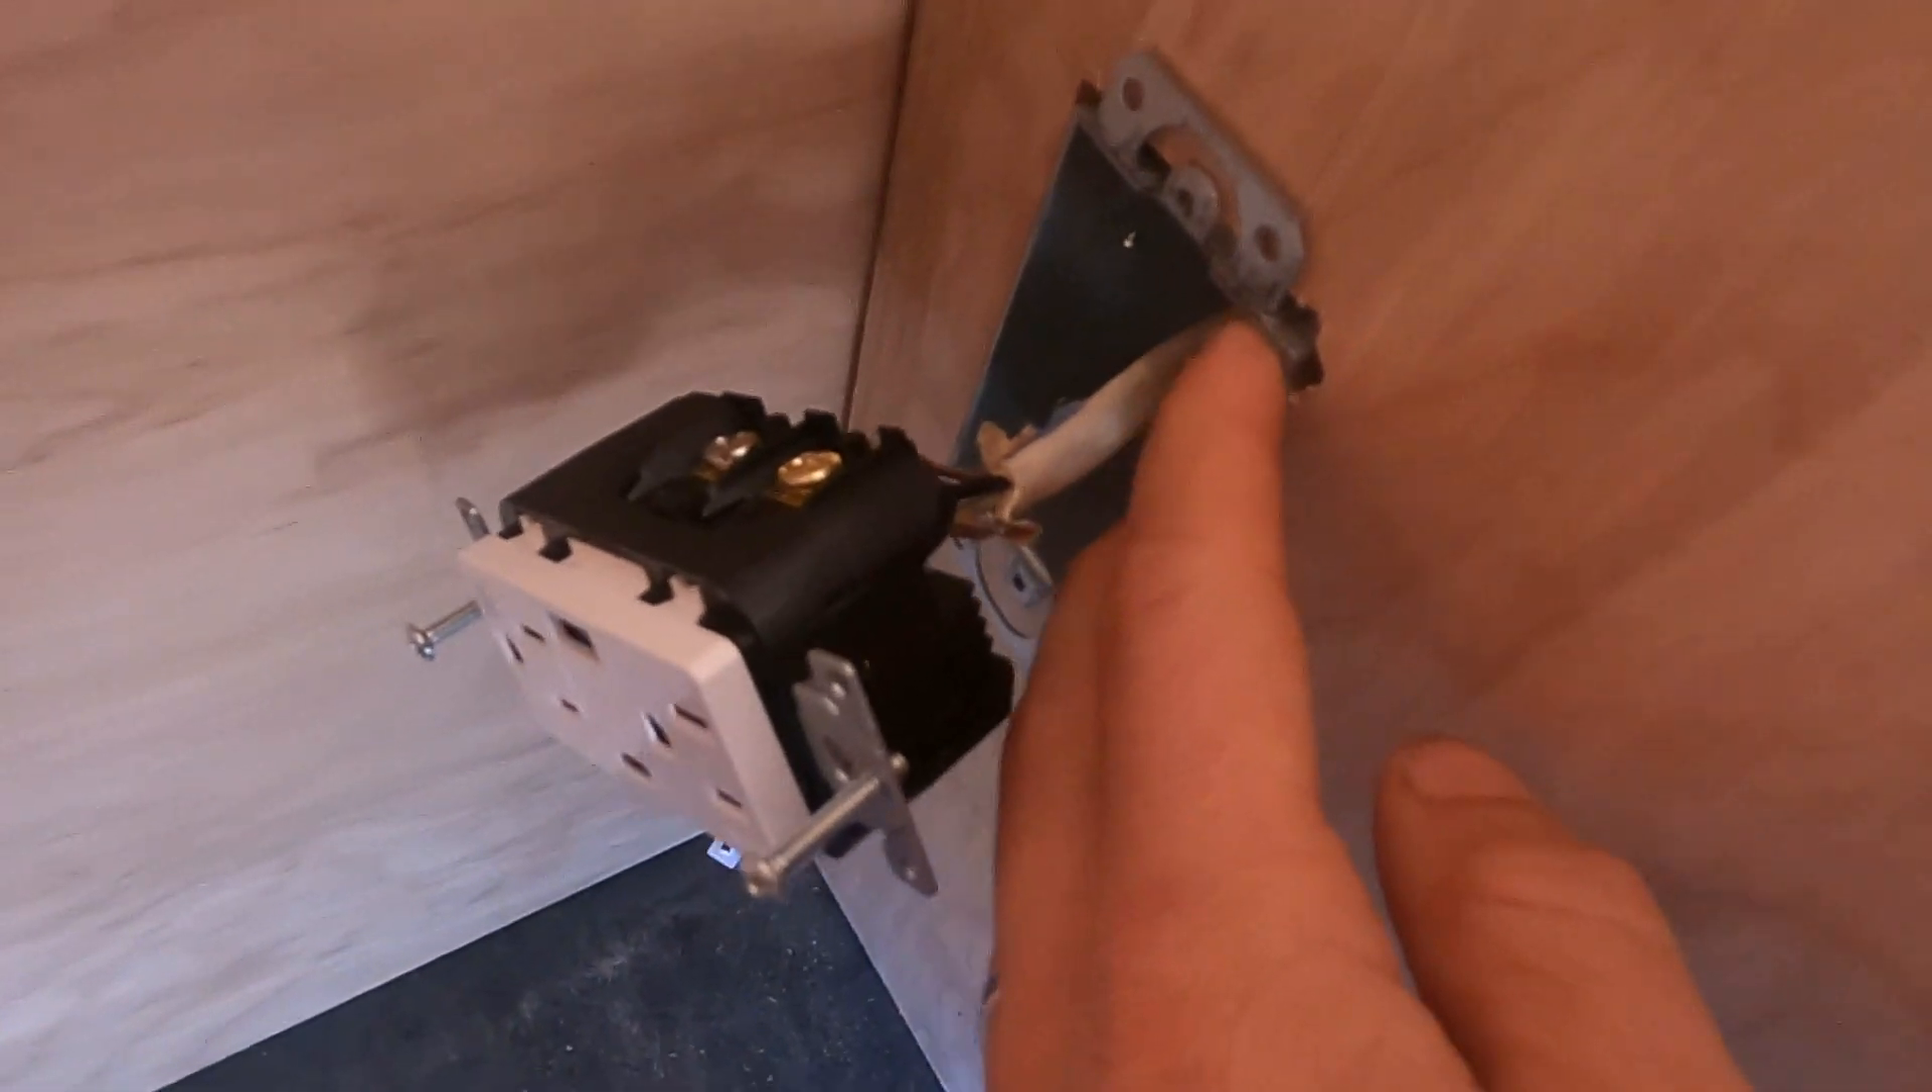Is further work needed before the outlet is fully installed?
Yes.